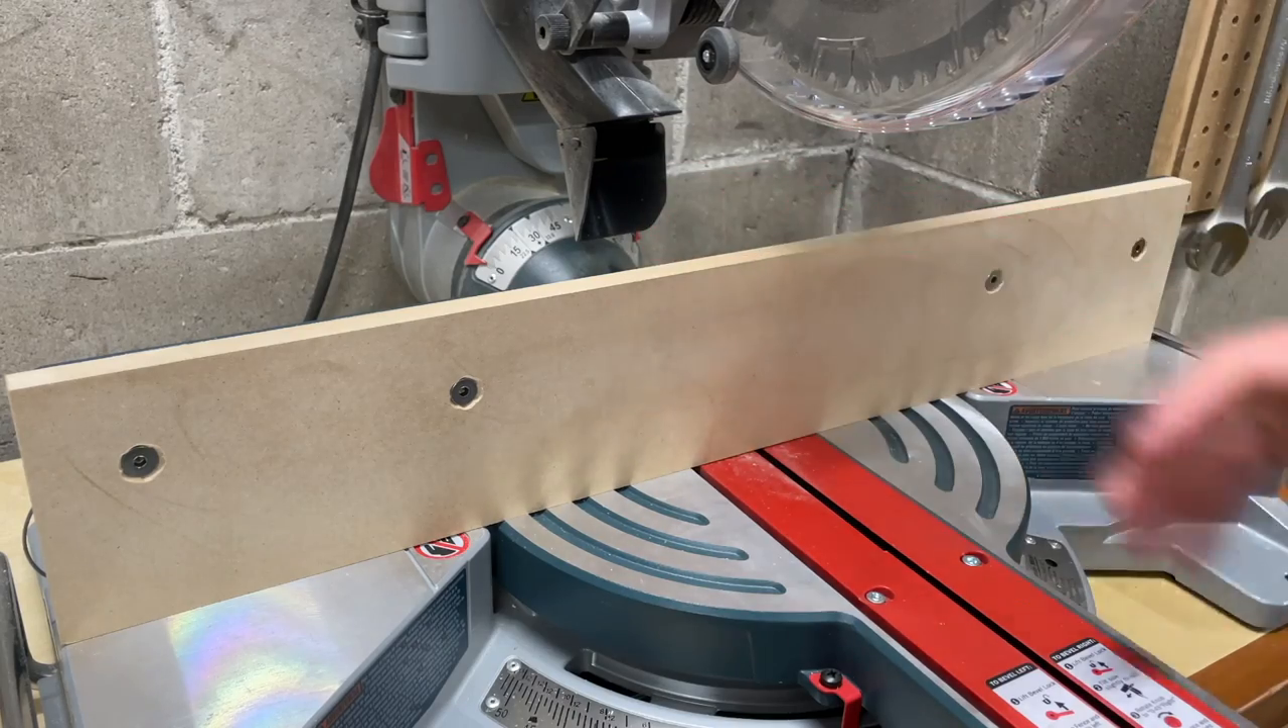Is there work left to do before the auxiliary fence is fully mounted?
No.